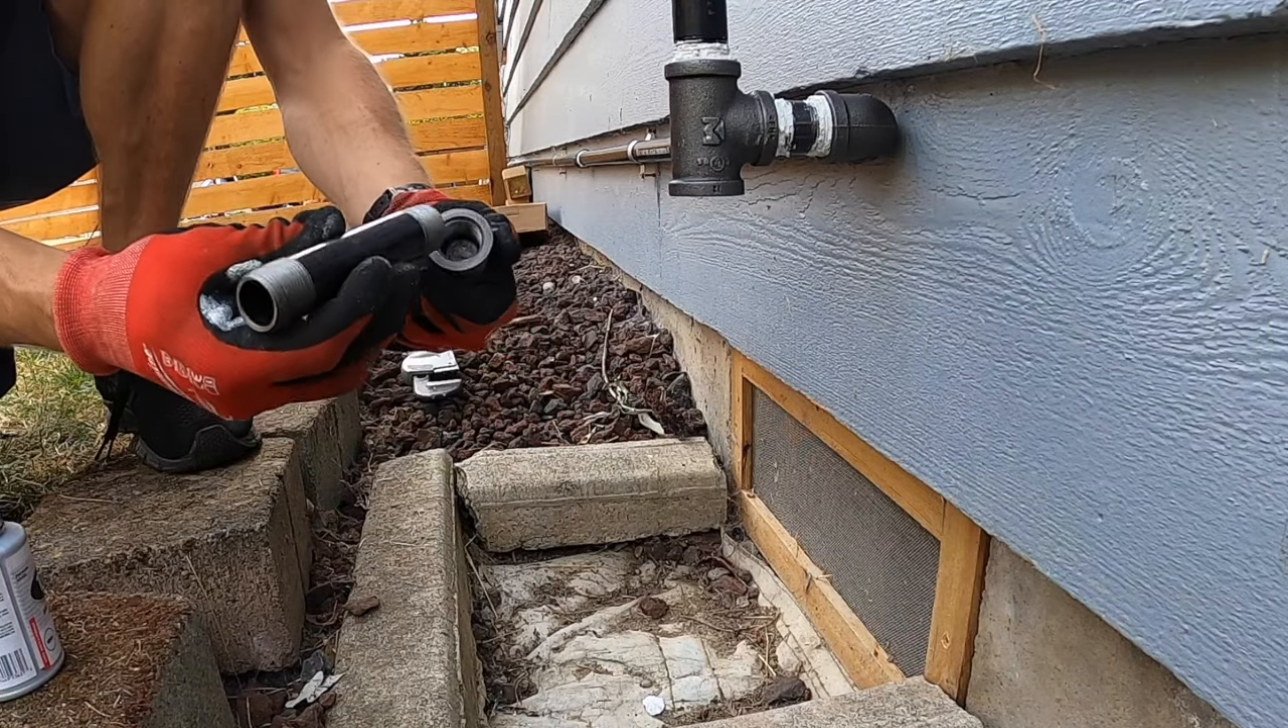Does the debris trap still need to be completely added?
Yes.